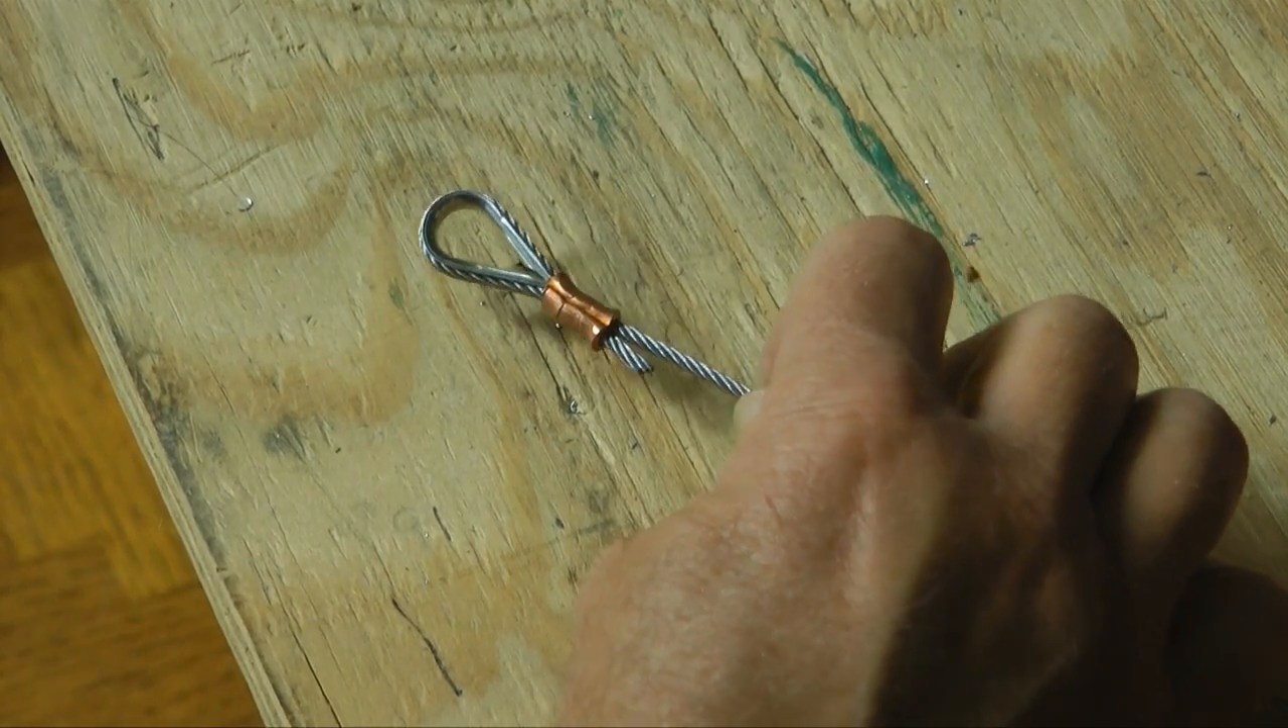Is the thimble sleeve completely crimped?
Yes.